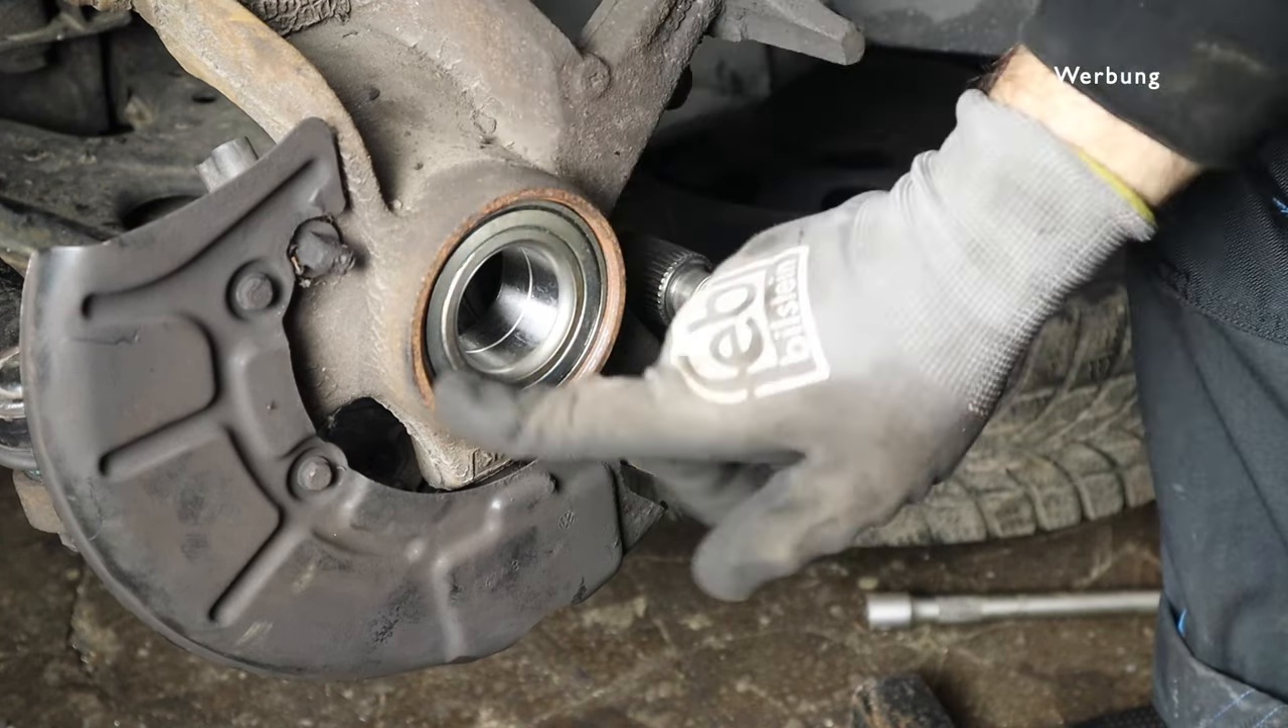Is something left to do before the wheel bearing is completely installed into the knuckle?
No.